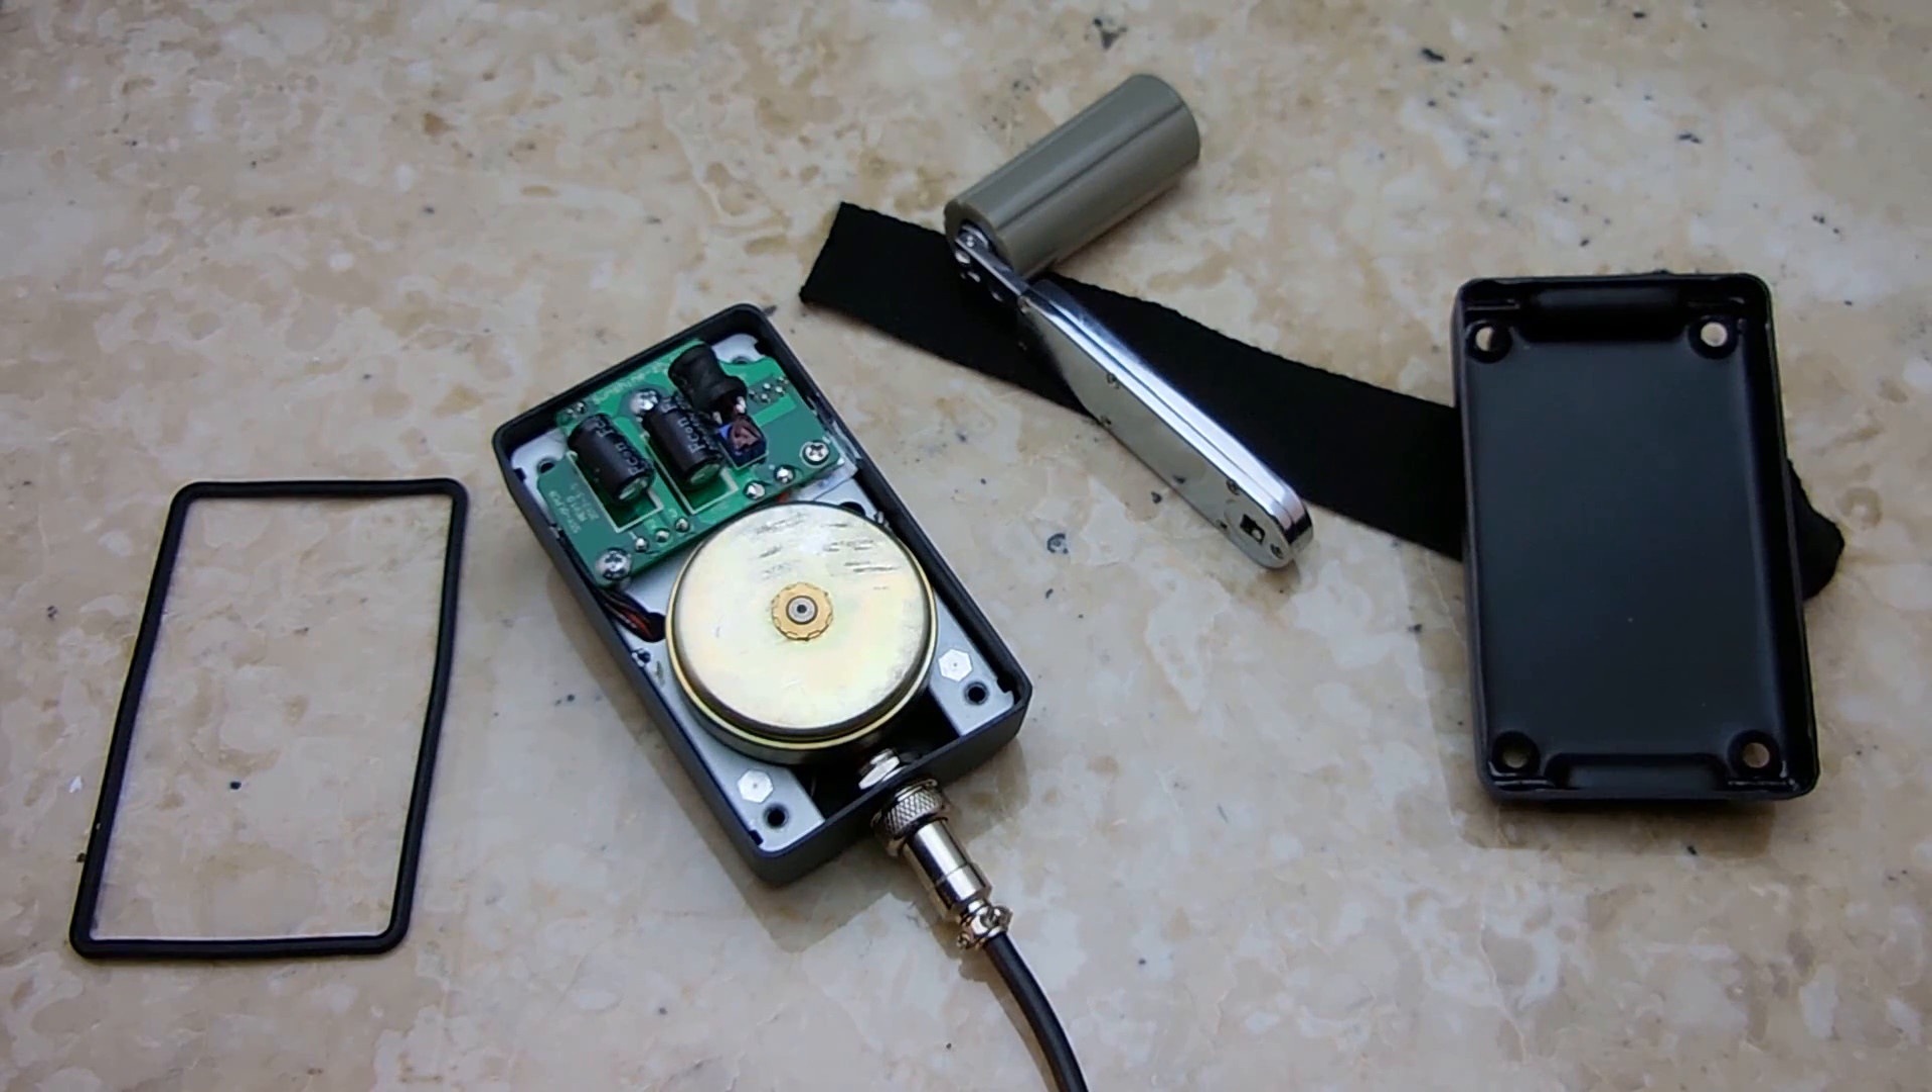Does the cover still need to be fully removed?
No.